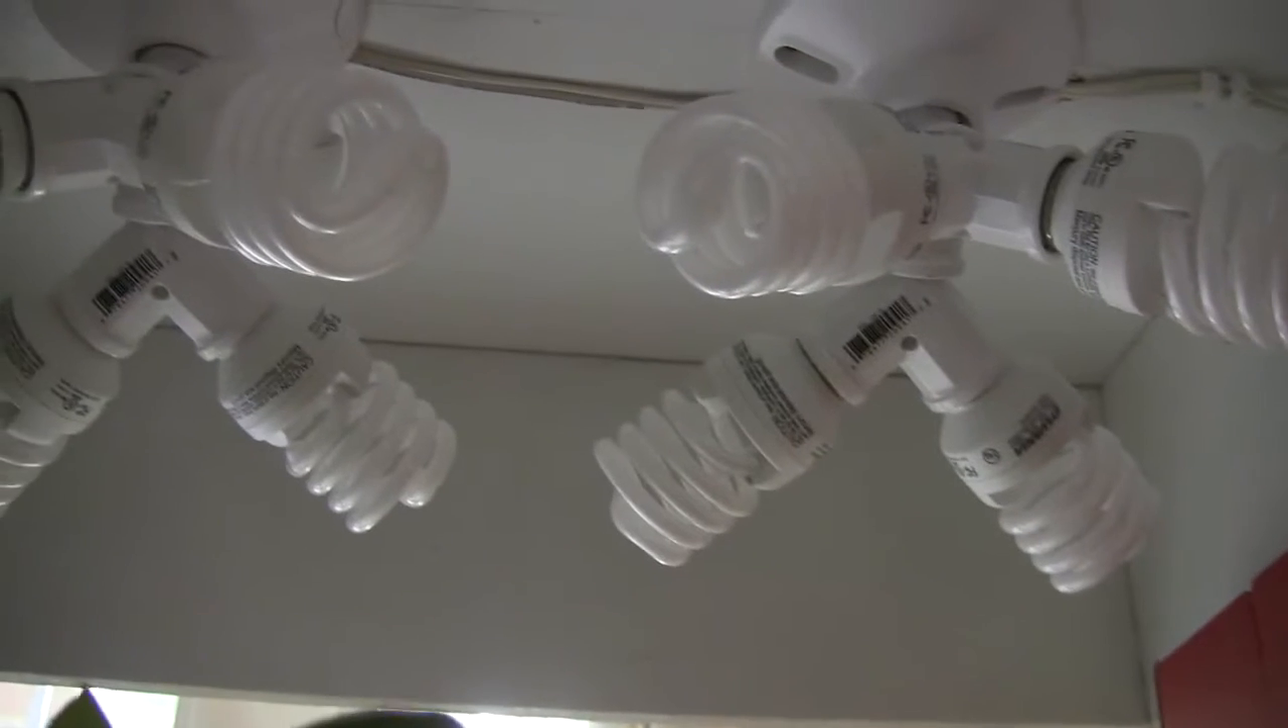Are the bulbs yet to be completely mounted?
No.